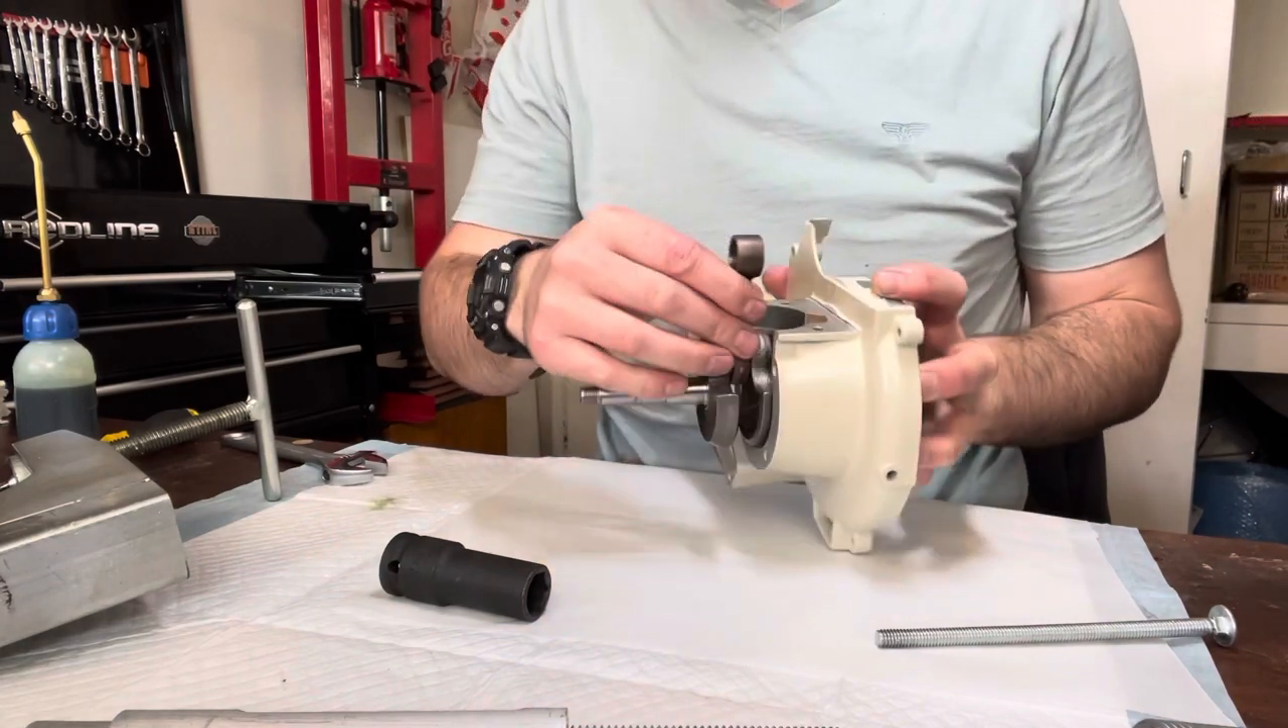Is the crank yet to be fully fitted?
Yes.